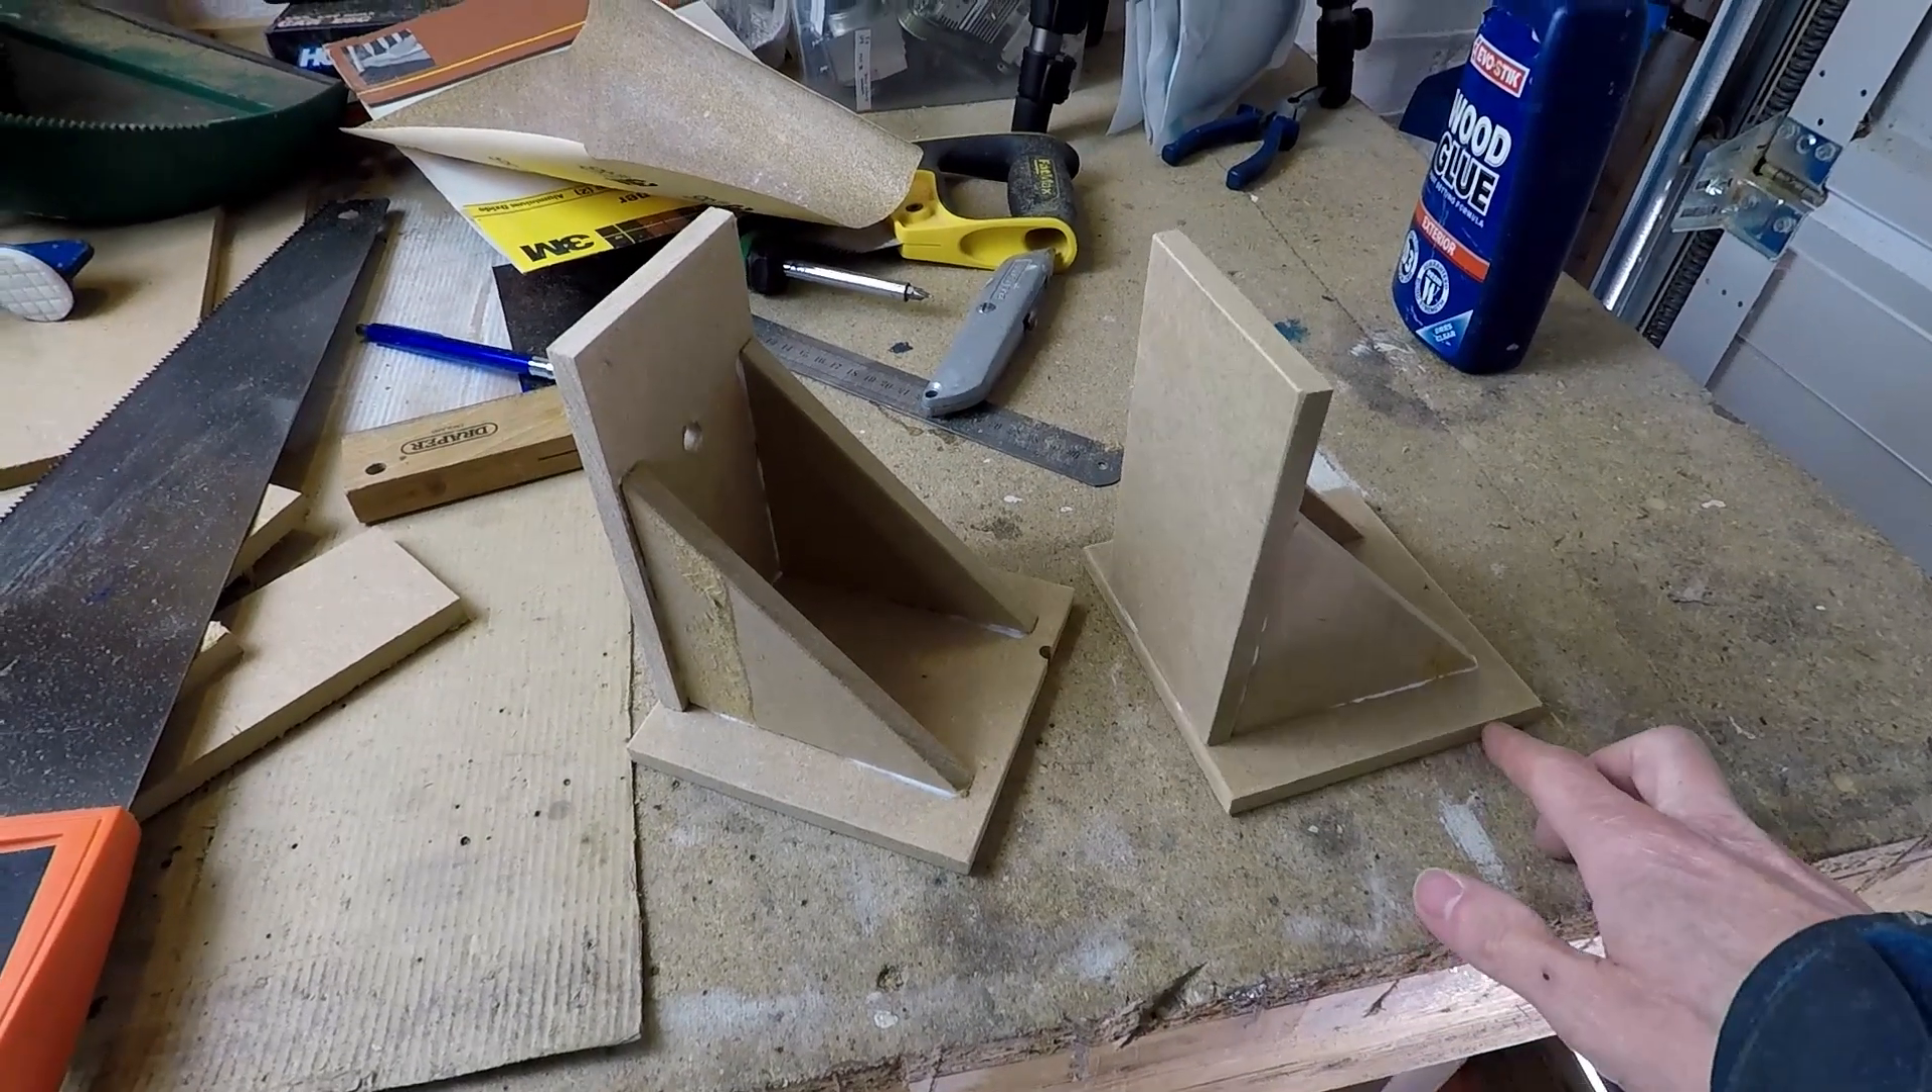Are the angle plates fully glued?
Yes.